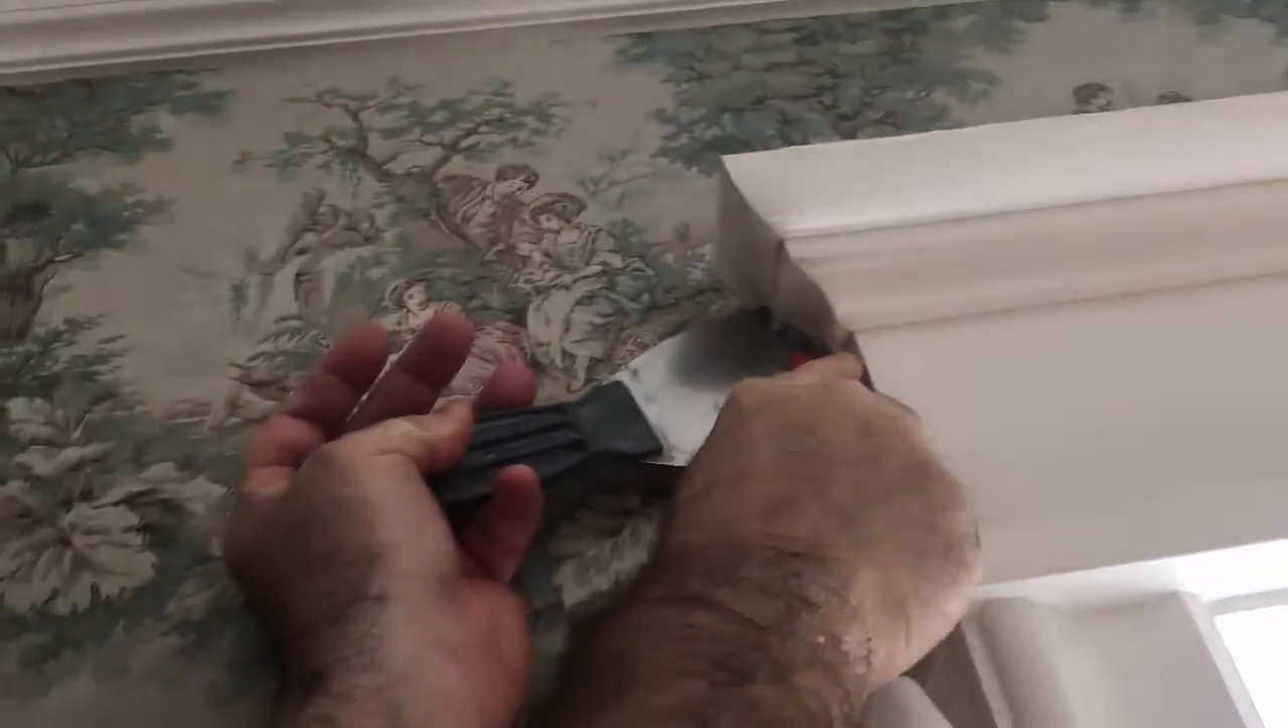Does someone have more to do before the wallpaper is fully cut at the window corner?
Yes.